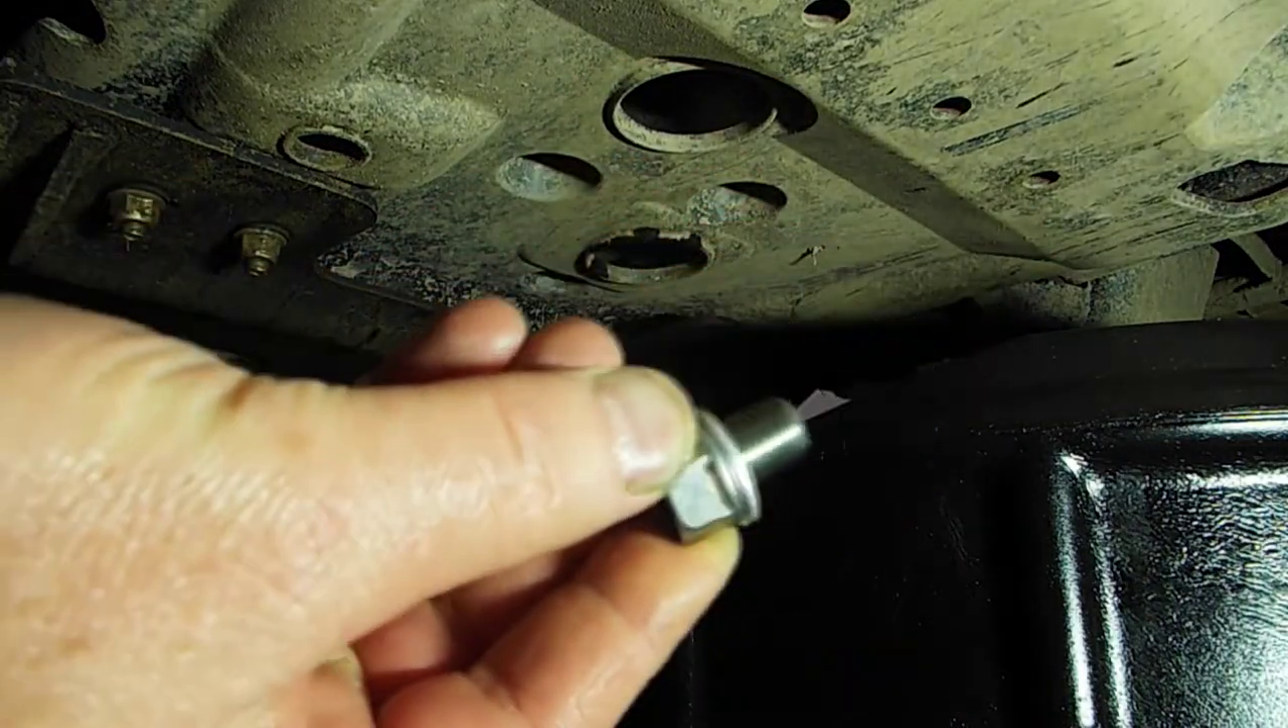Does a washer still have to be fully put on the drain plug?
No.